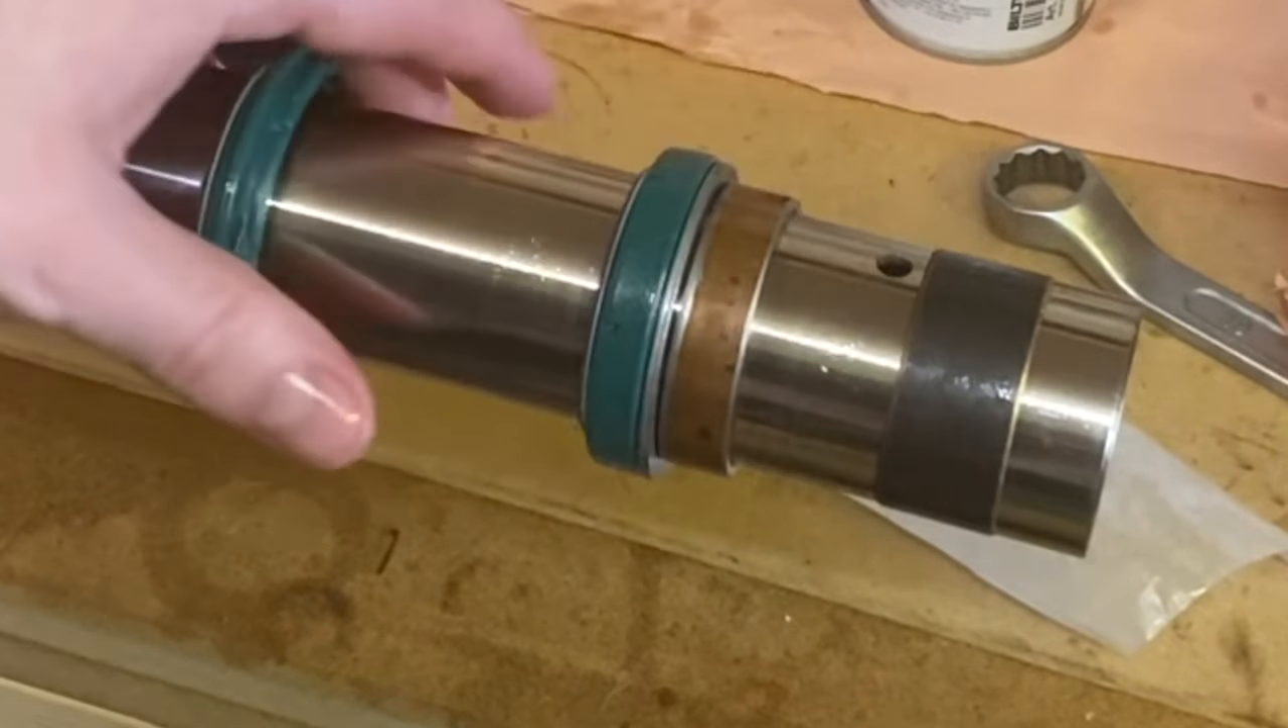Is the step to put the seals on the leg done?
Yes.